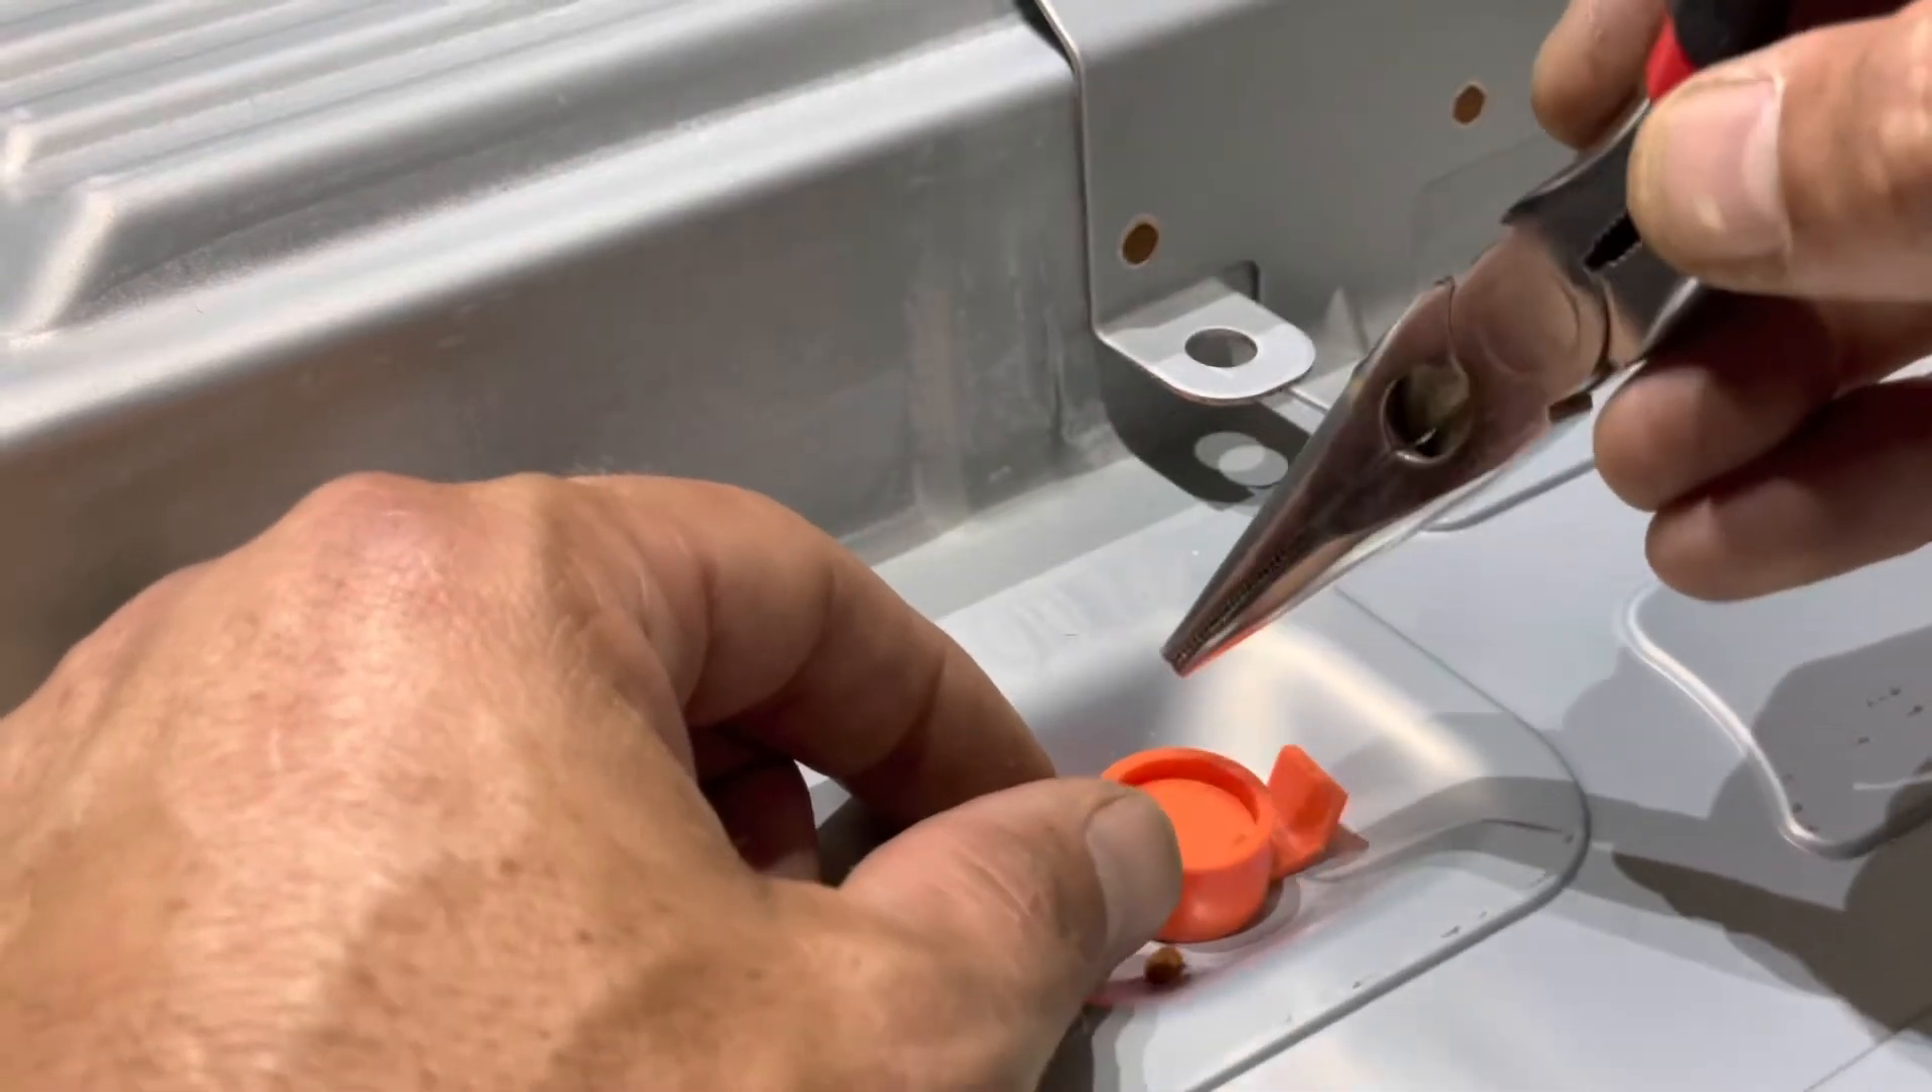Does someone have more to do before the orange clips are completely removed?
Yes.